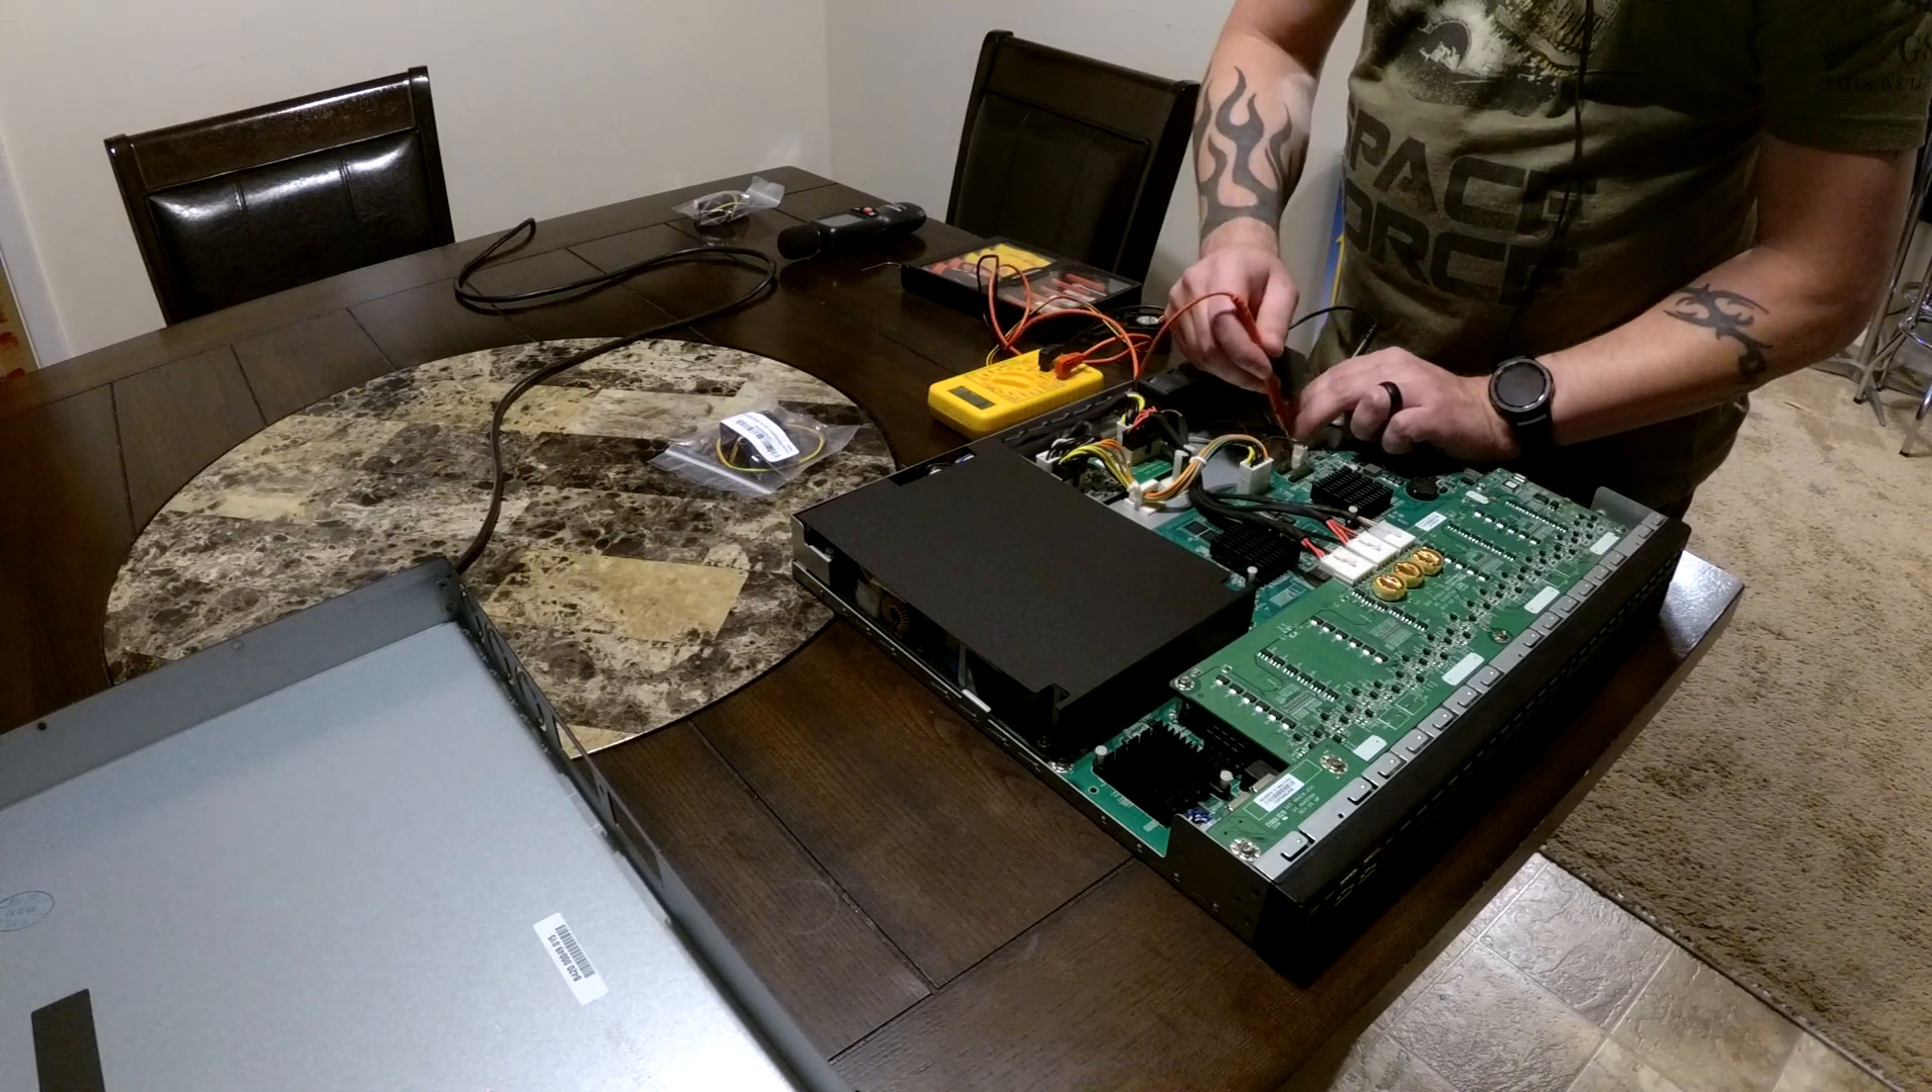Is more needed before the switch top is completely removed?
No.